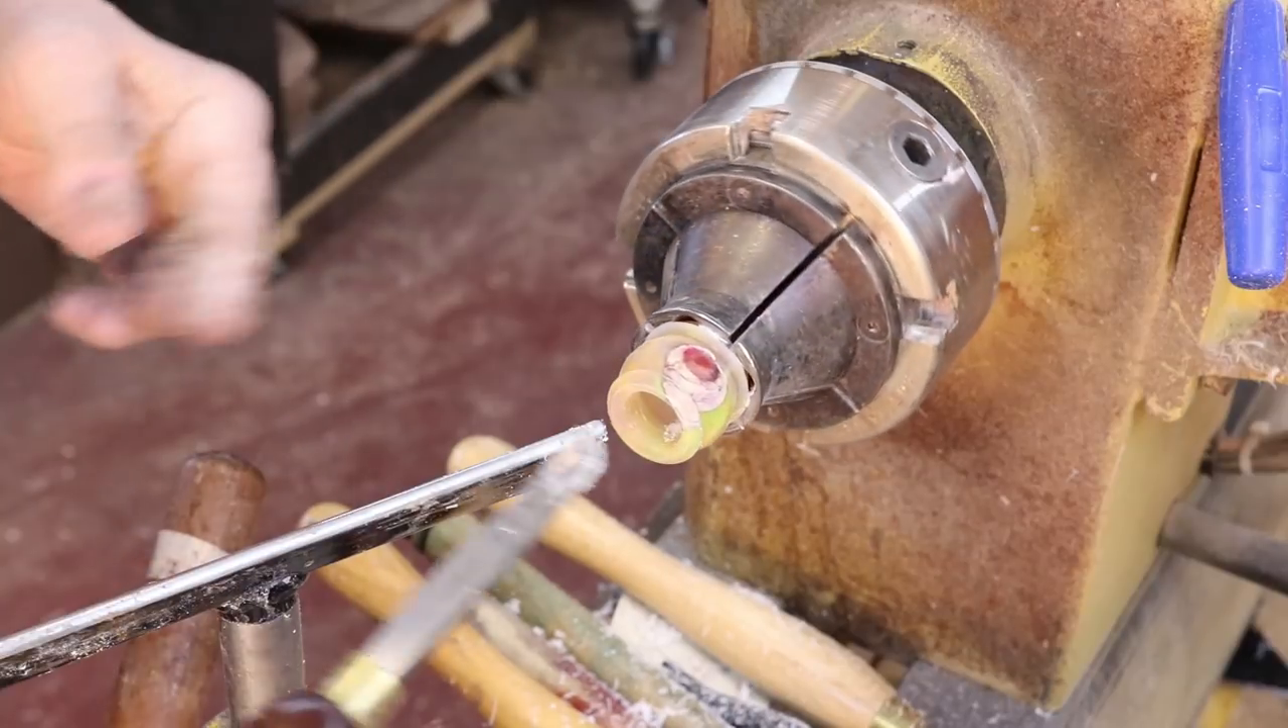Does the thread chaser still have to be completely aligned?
Yes.